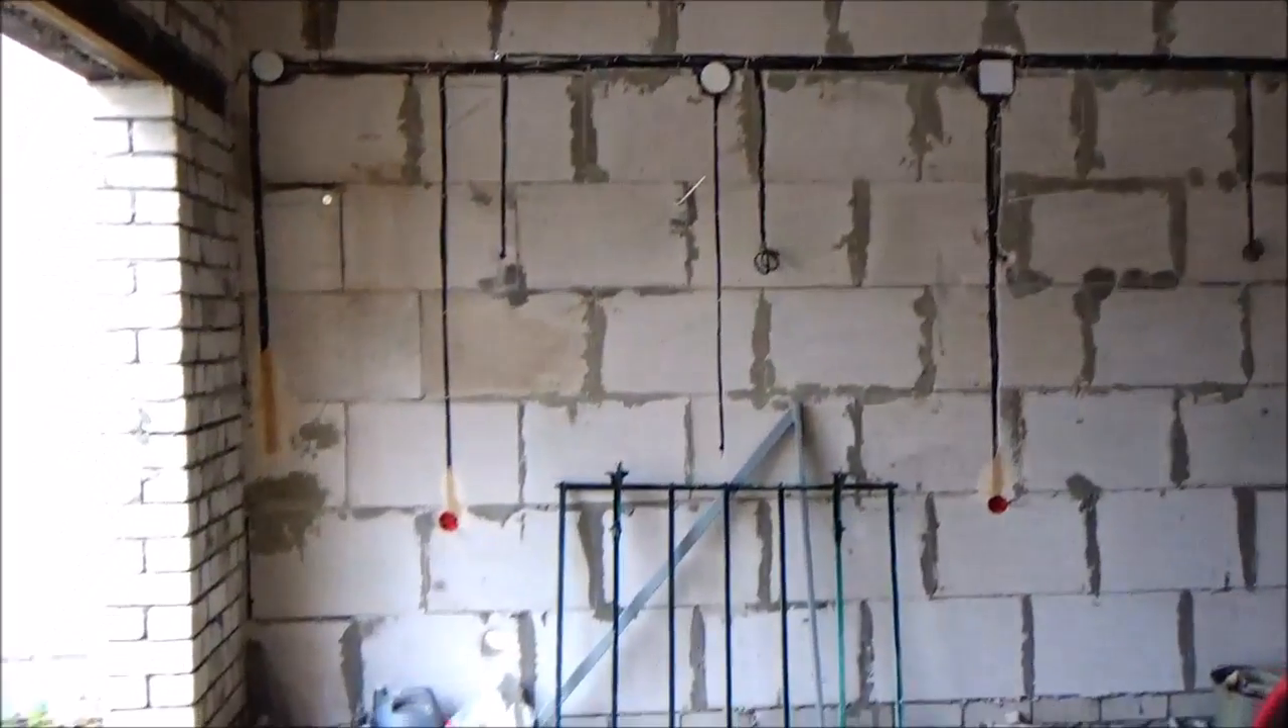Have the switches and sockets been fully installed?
No.